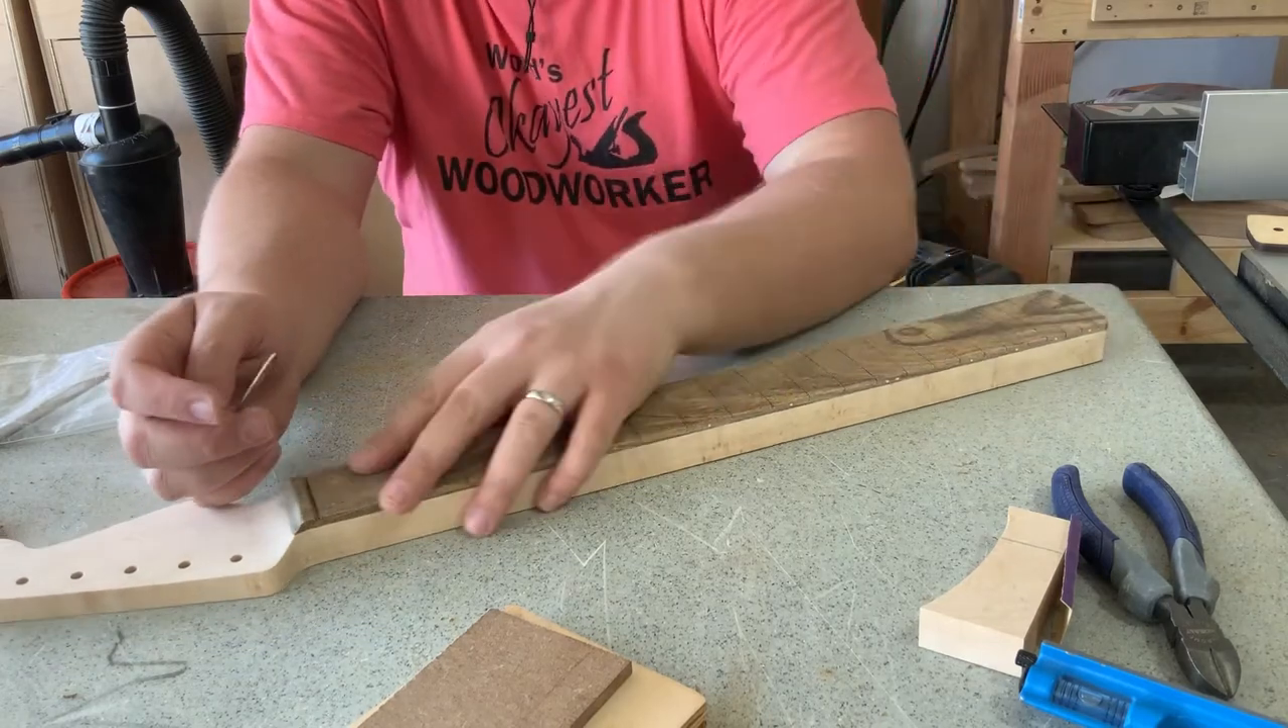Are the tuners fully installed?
No.